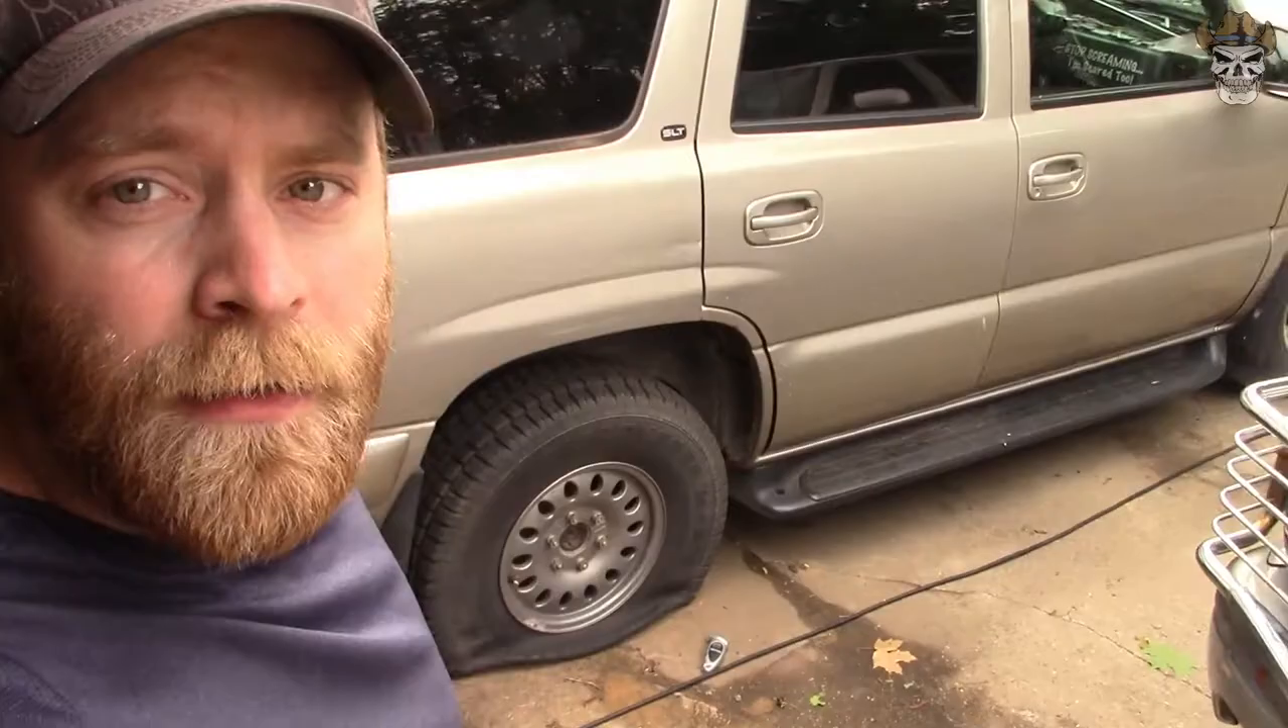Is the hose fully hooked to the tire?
No.